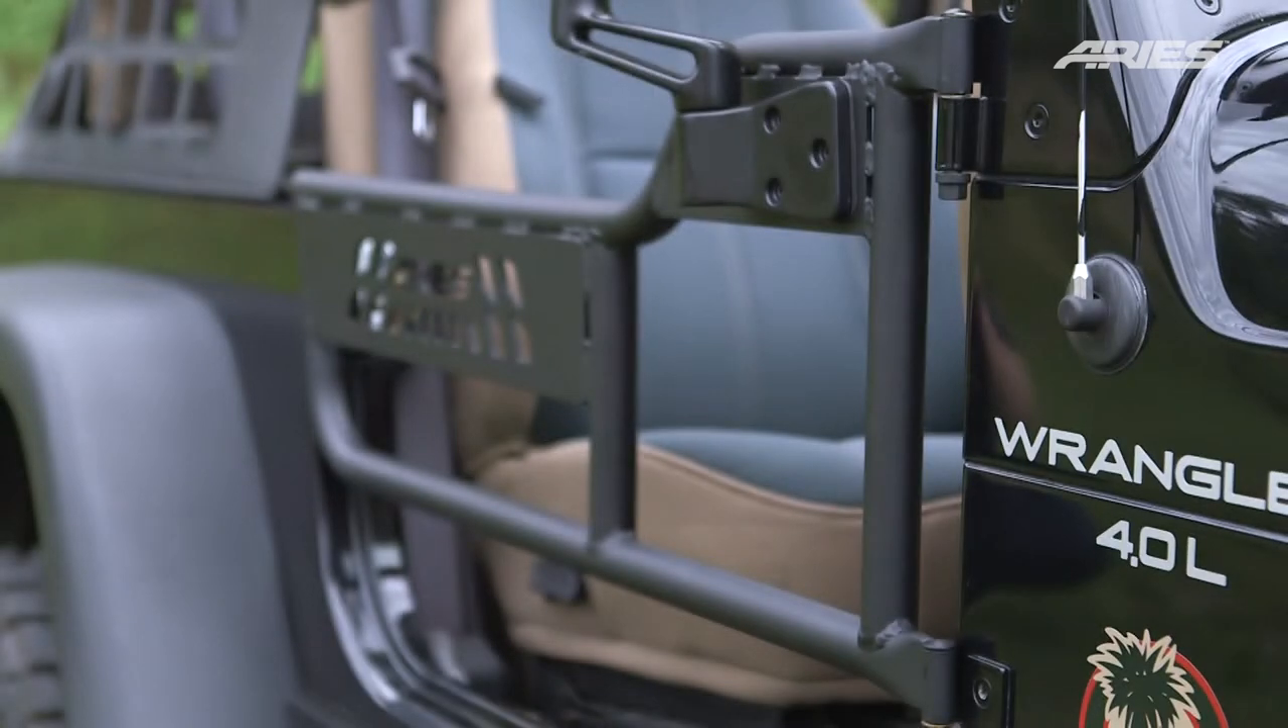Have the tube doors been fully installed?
Yes.